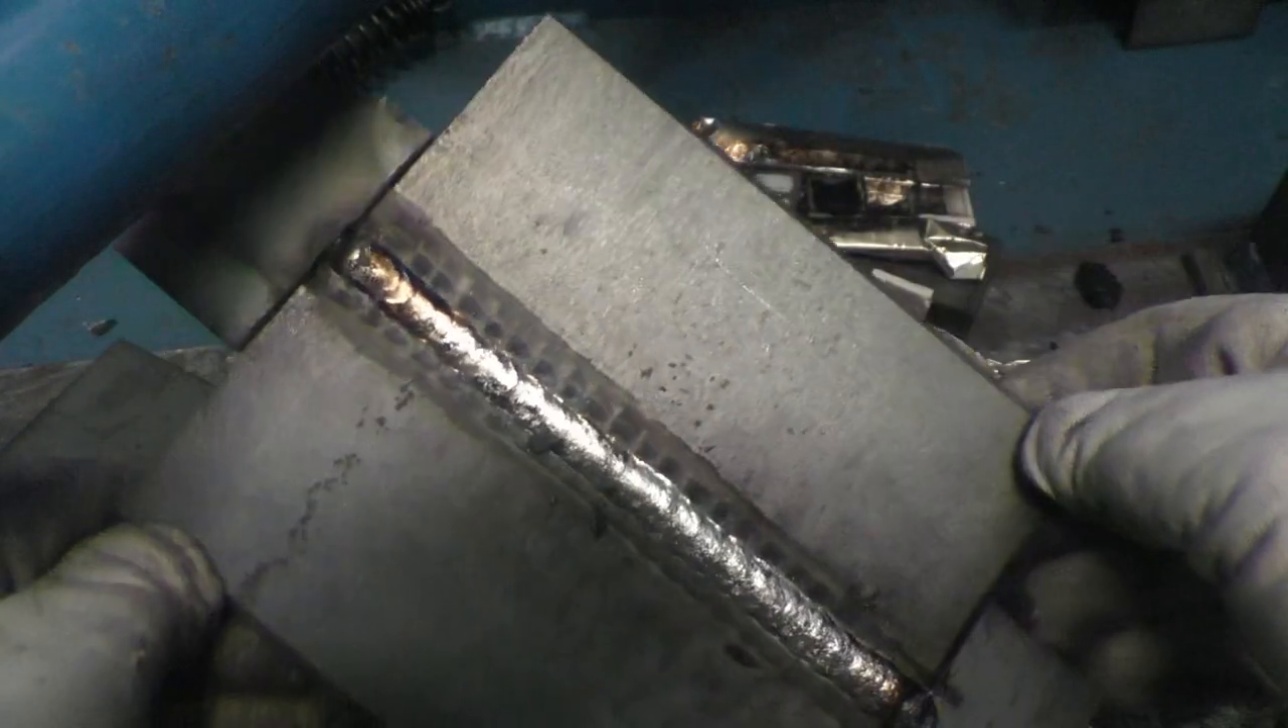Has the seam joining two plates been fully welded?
Yes.